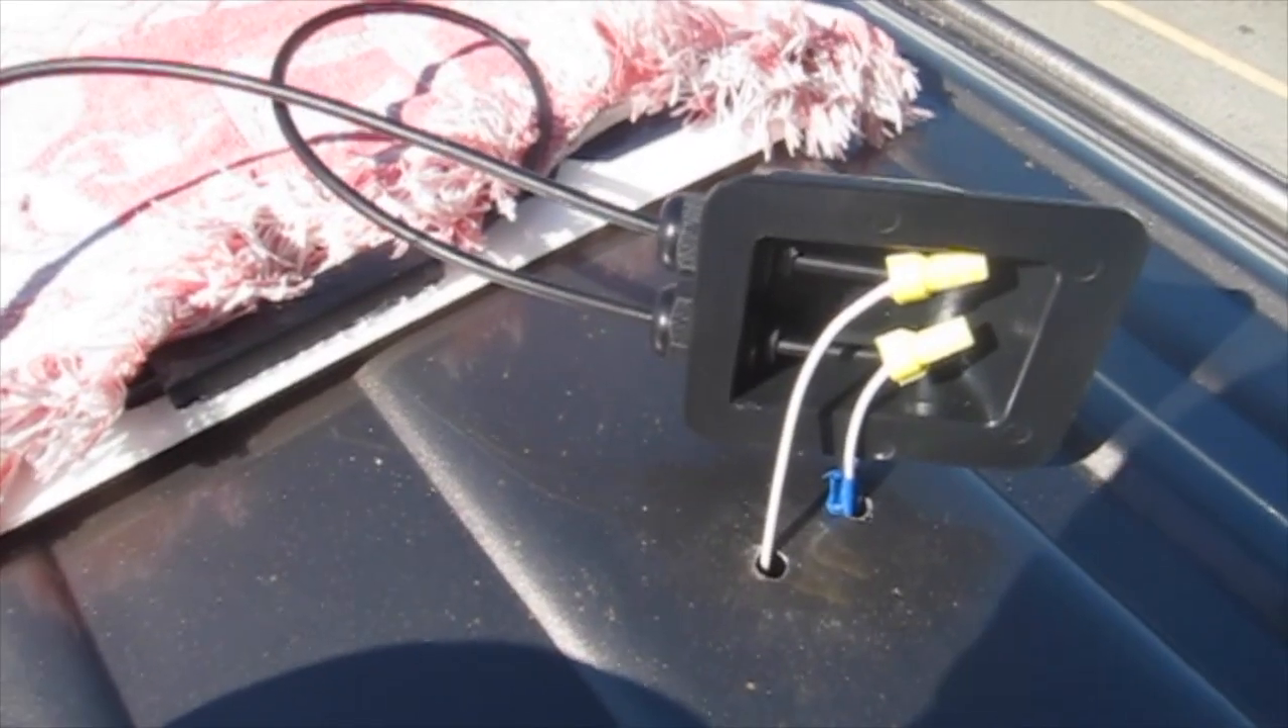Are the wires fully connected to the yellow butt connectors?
Yes.